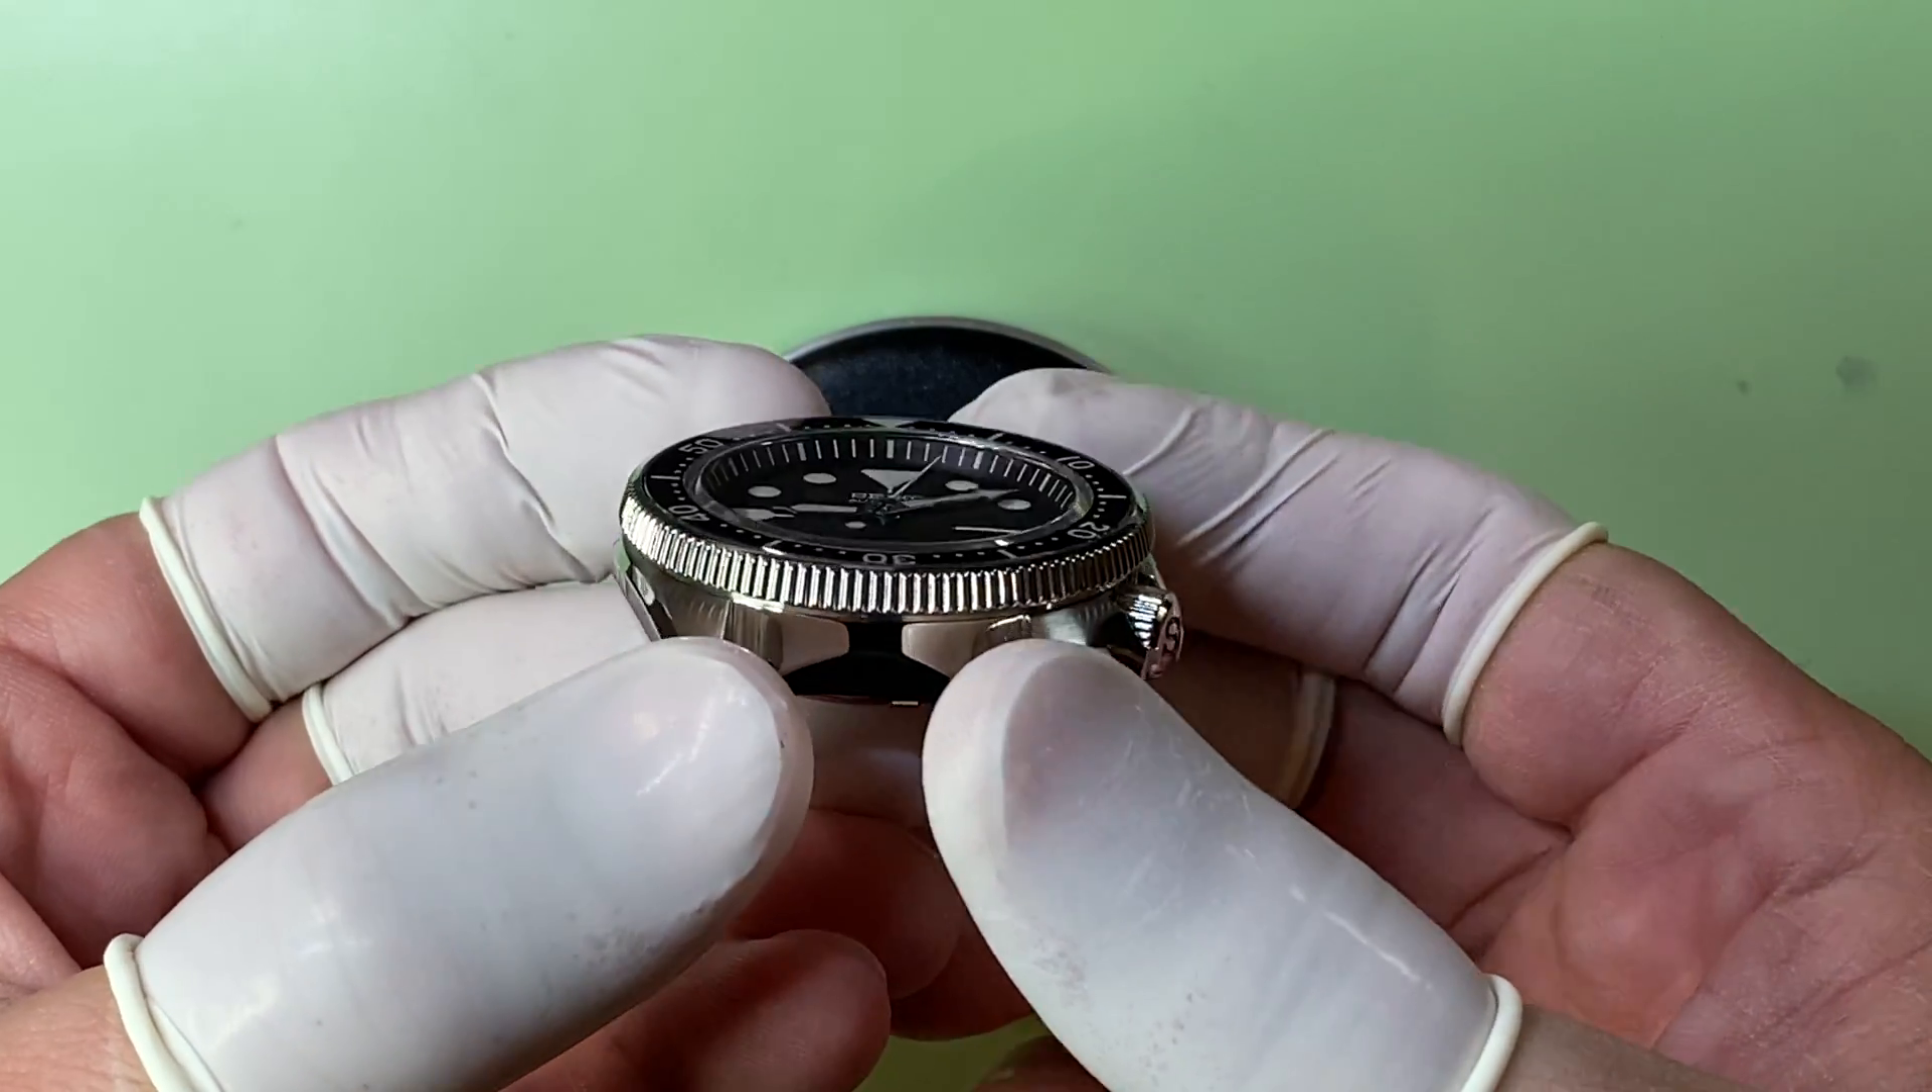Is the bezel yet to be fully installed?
No.